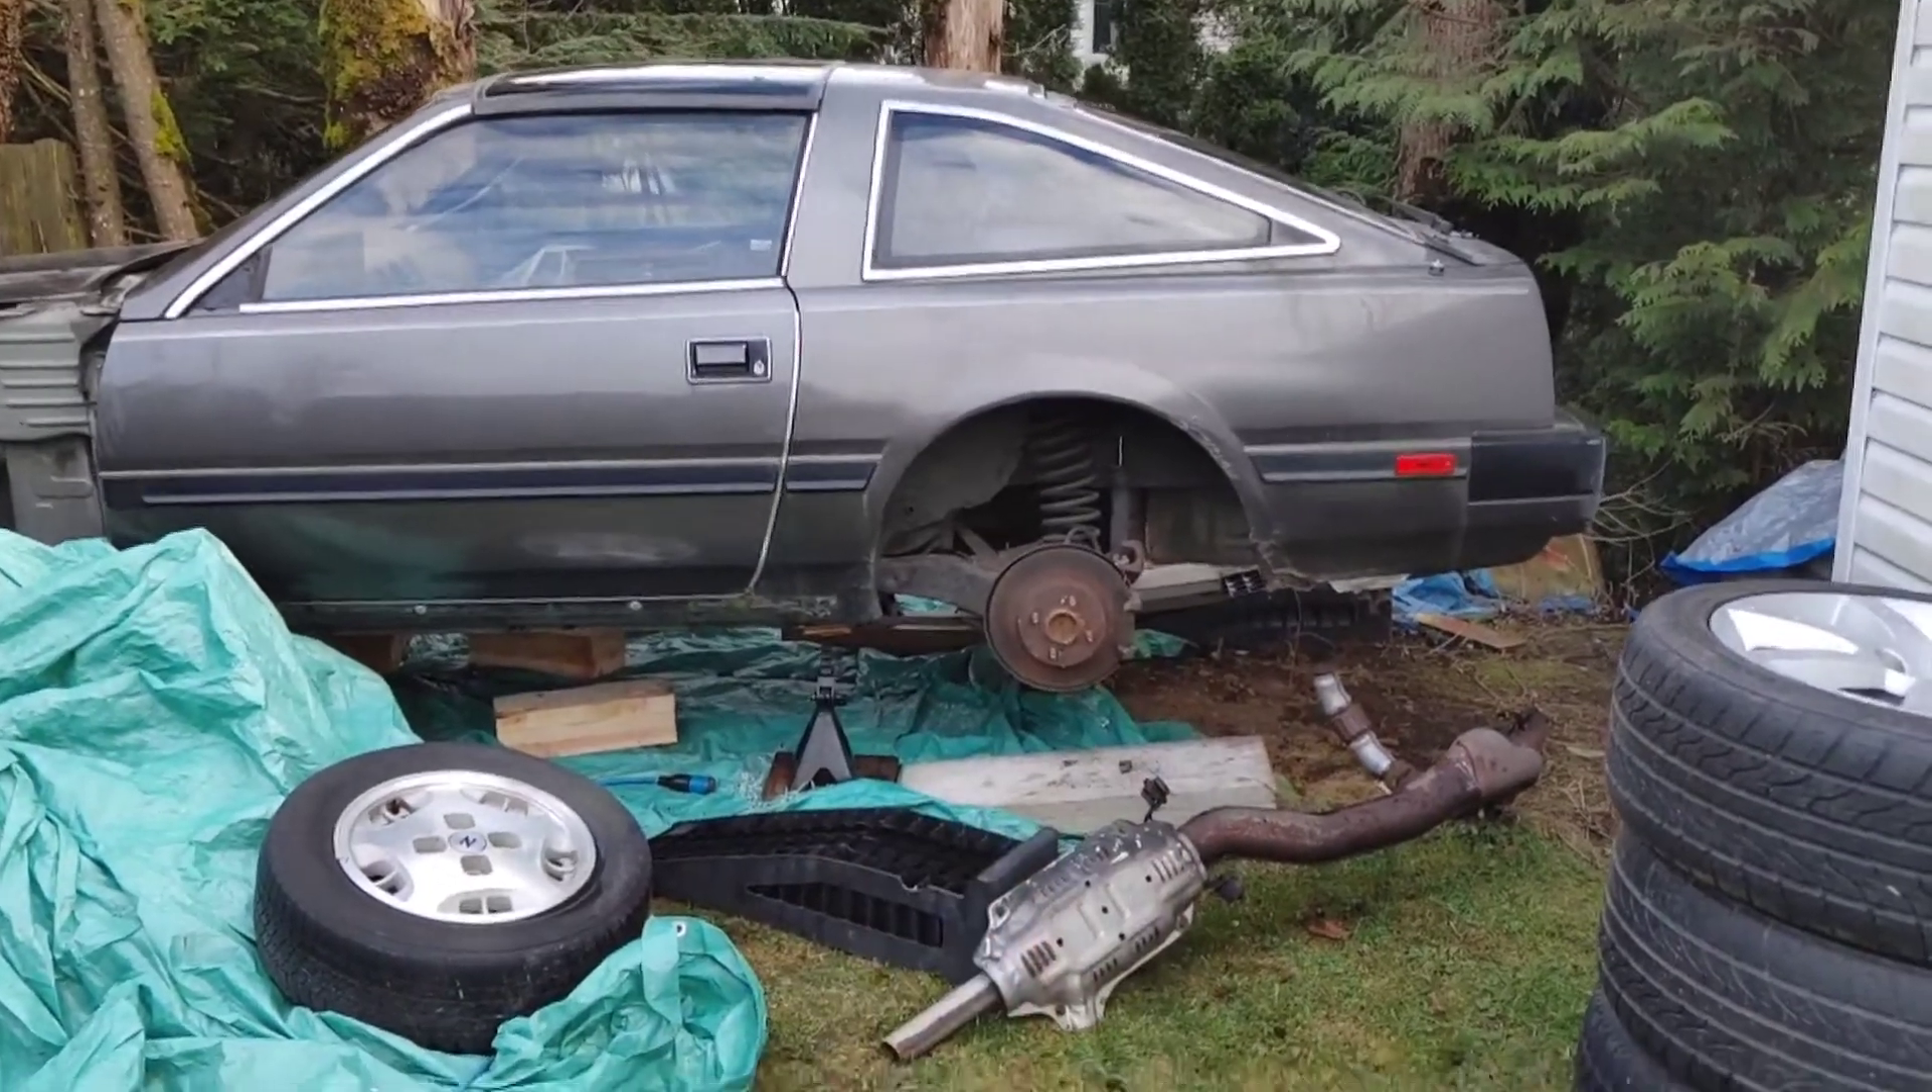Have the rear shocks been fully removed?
No.